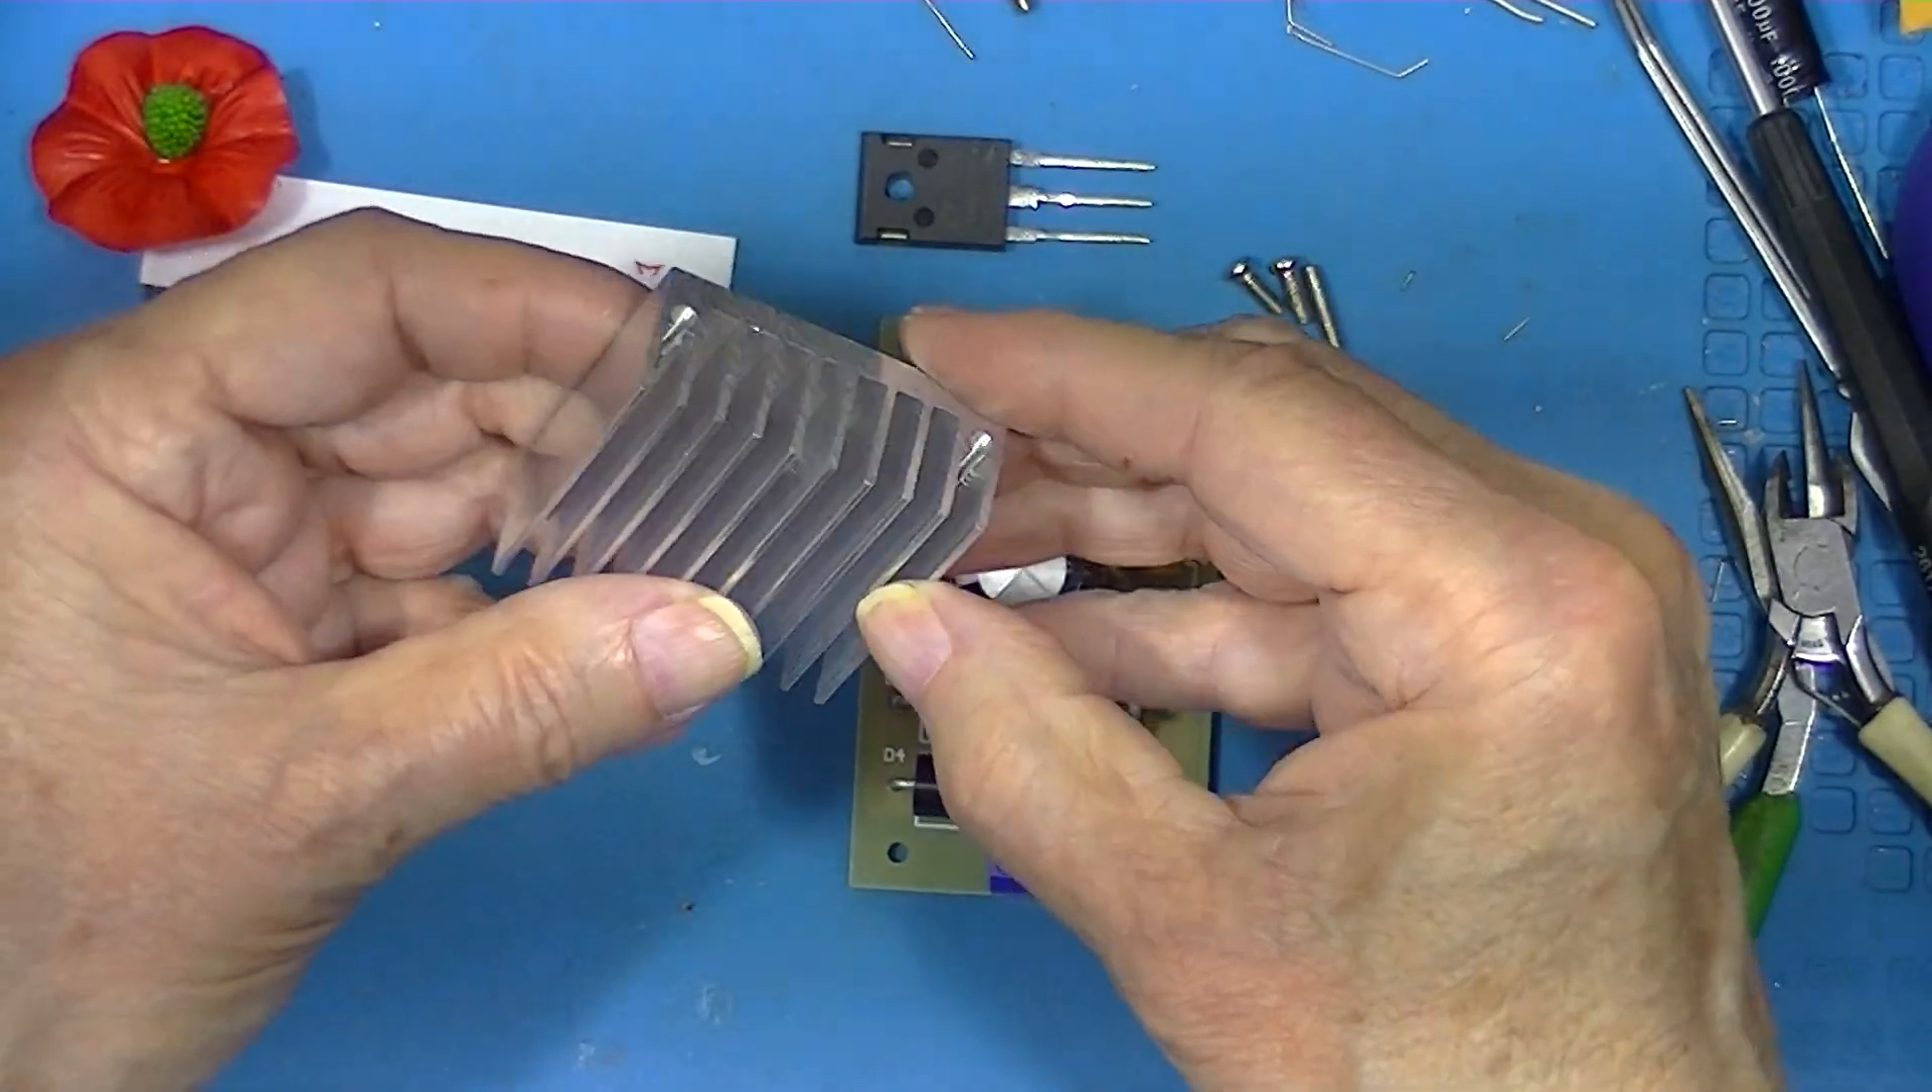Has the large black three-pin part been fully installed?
No.